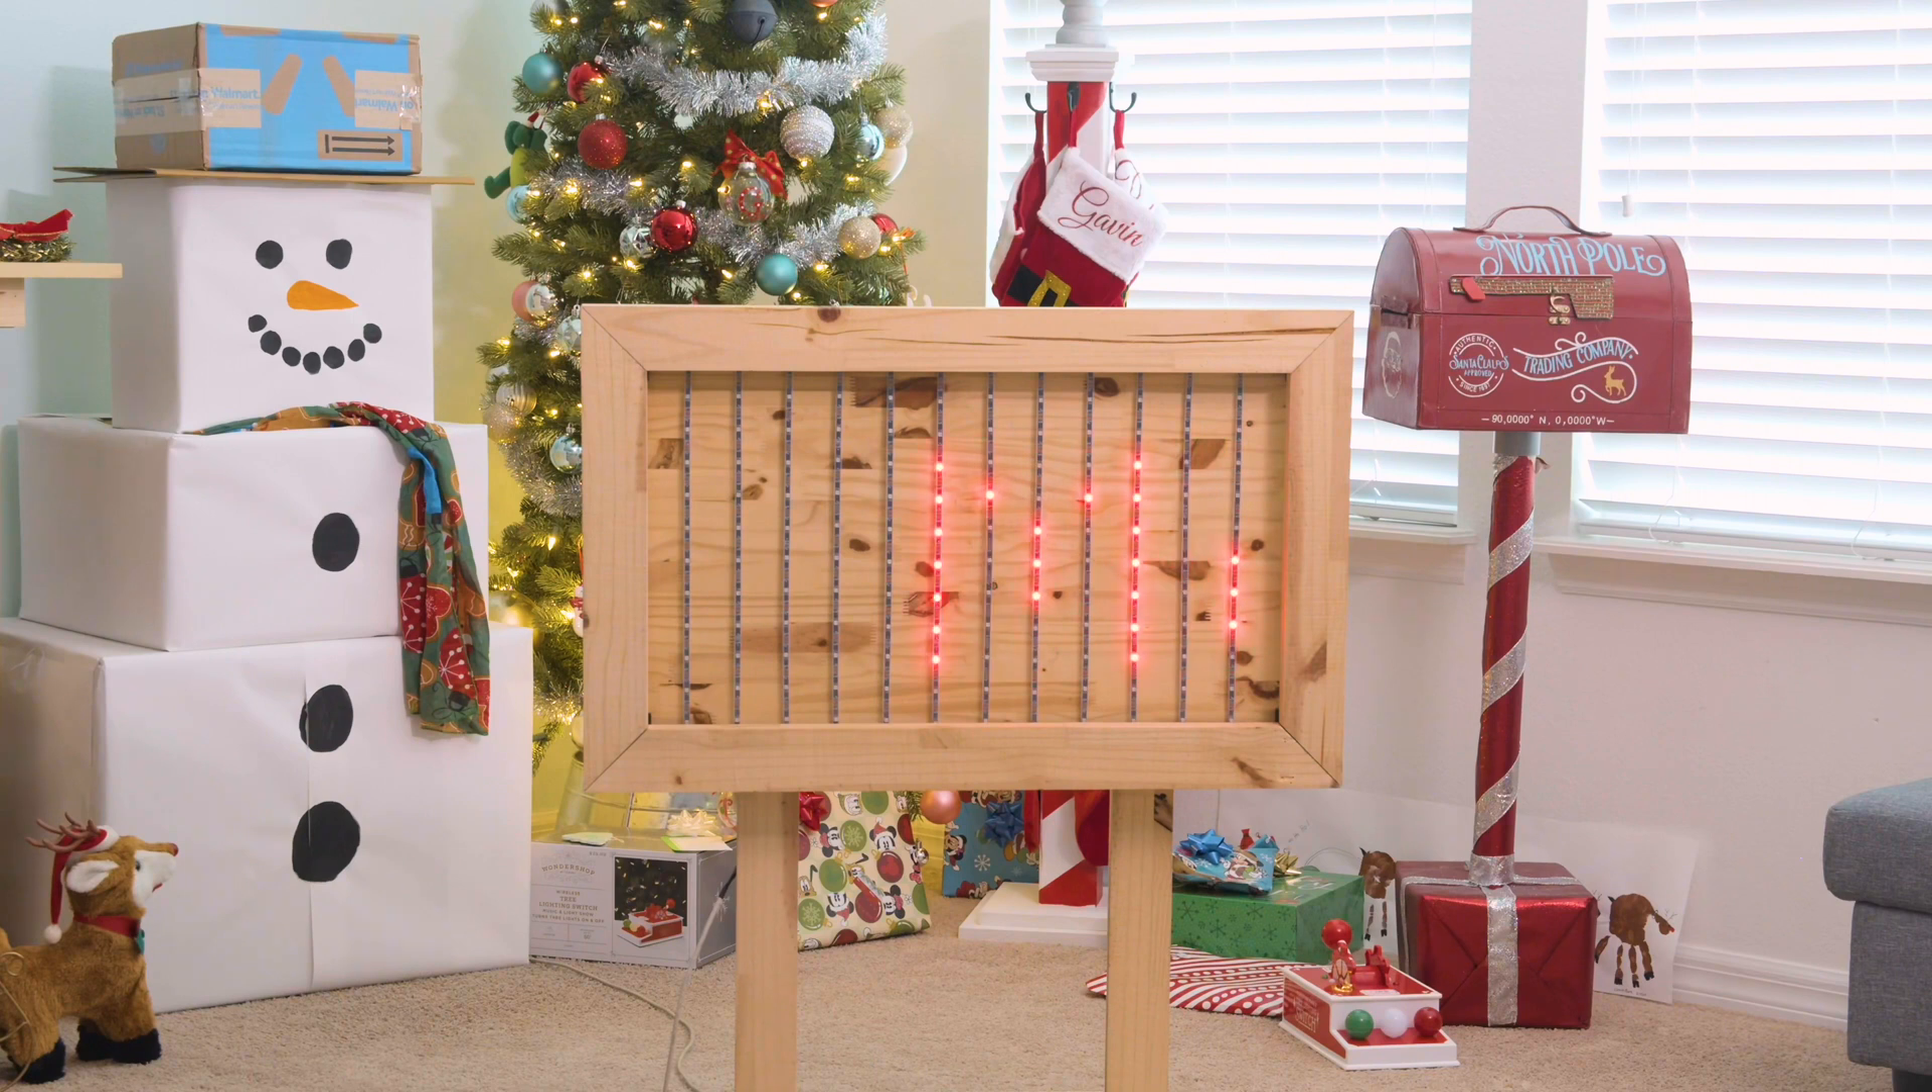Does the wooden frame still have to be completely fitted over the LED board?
No.